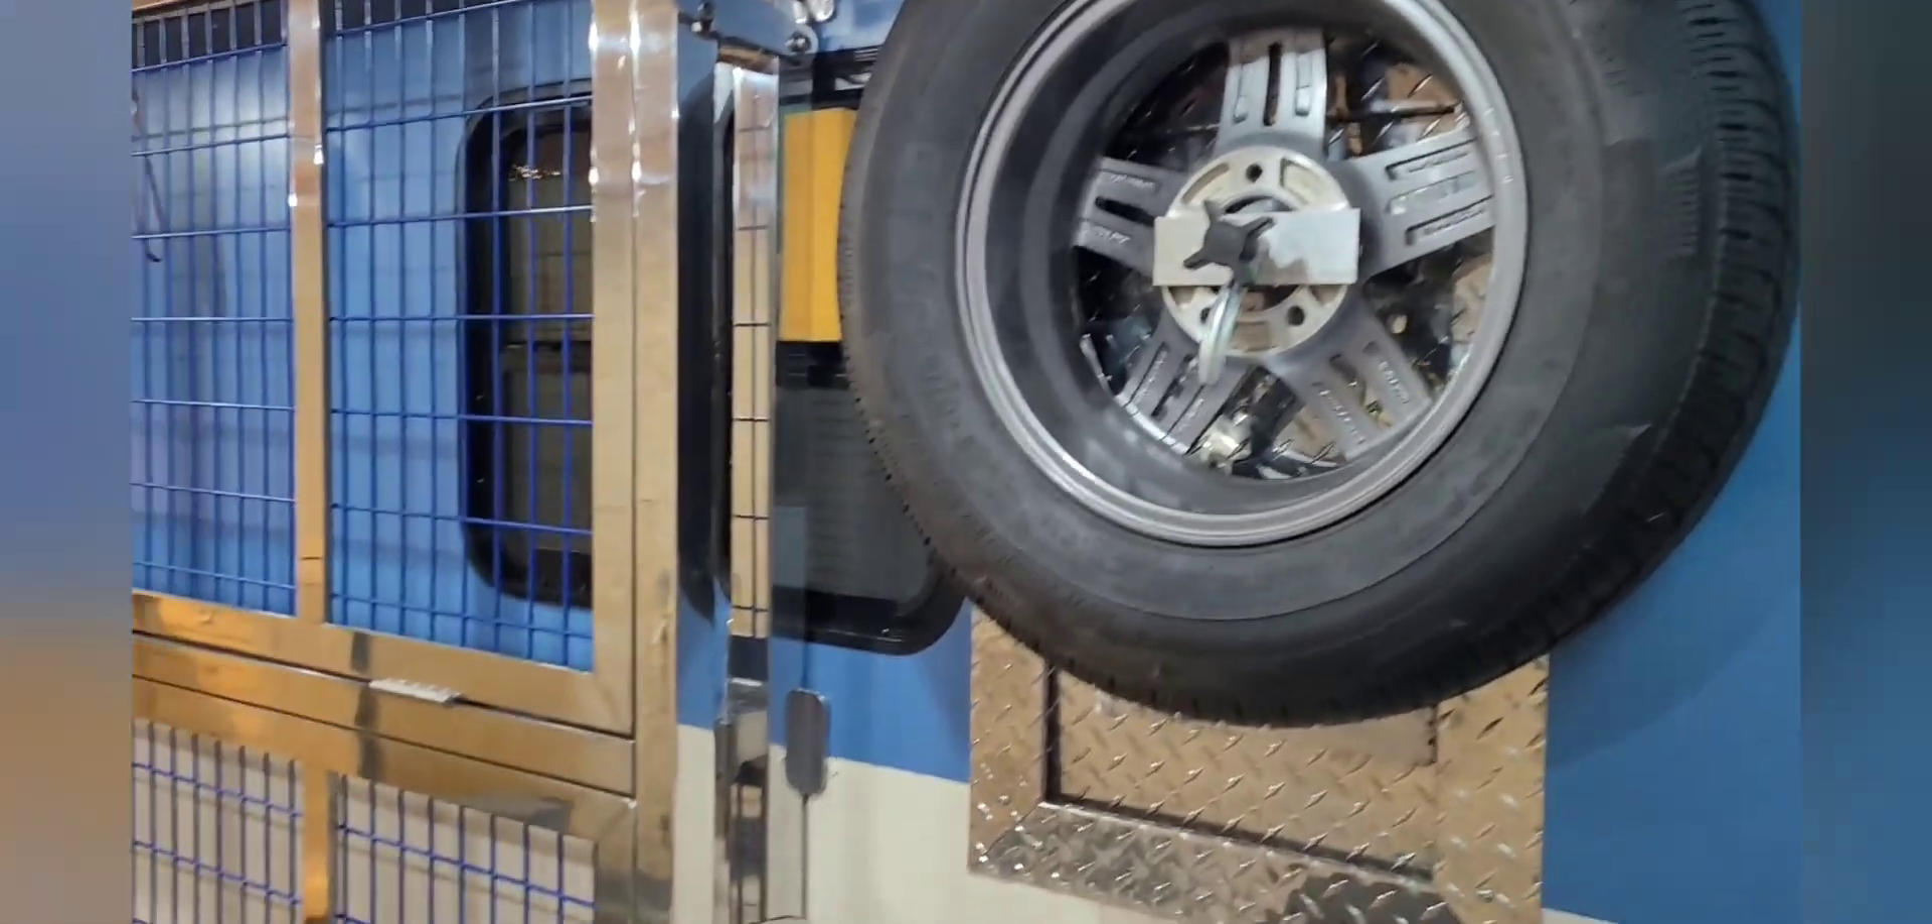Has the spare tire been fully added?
Yes.